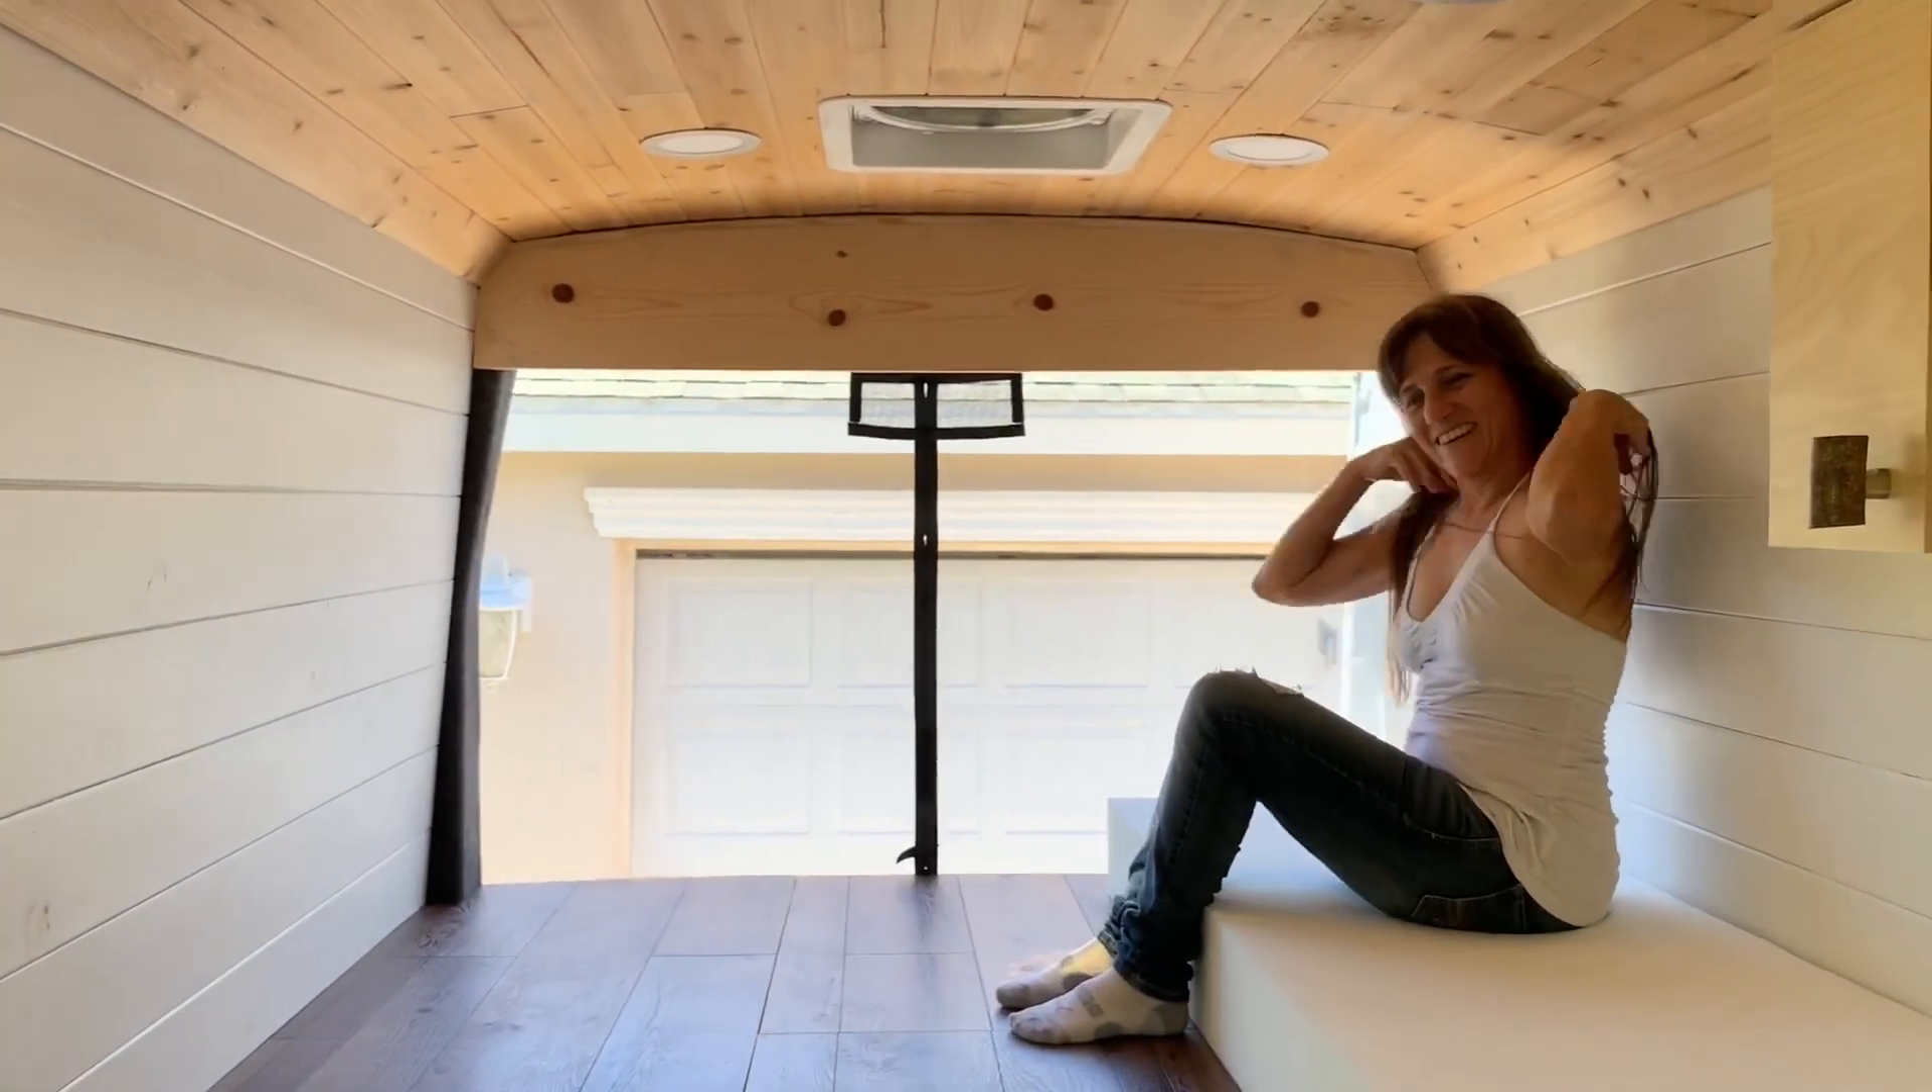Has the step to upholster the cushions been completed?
No.